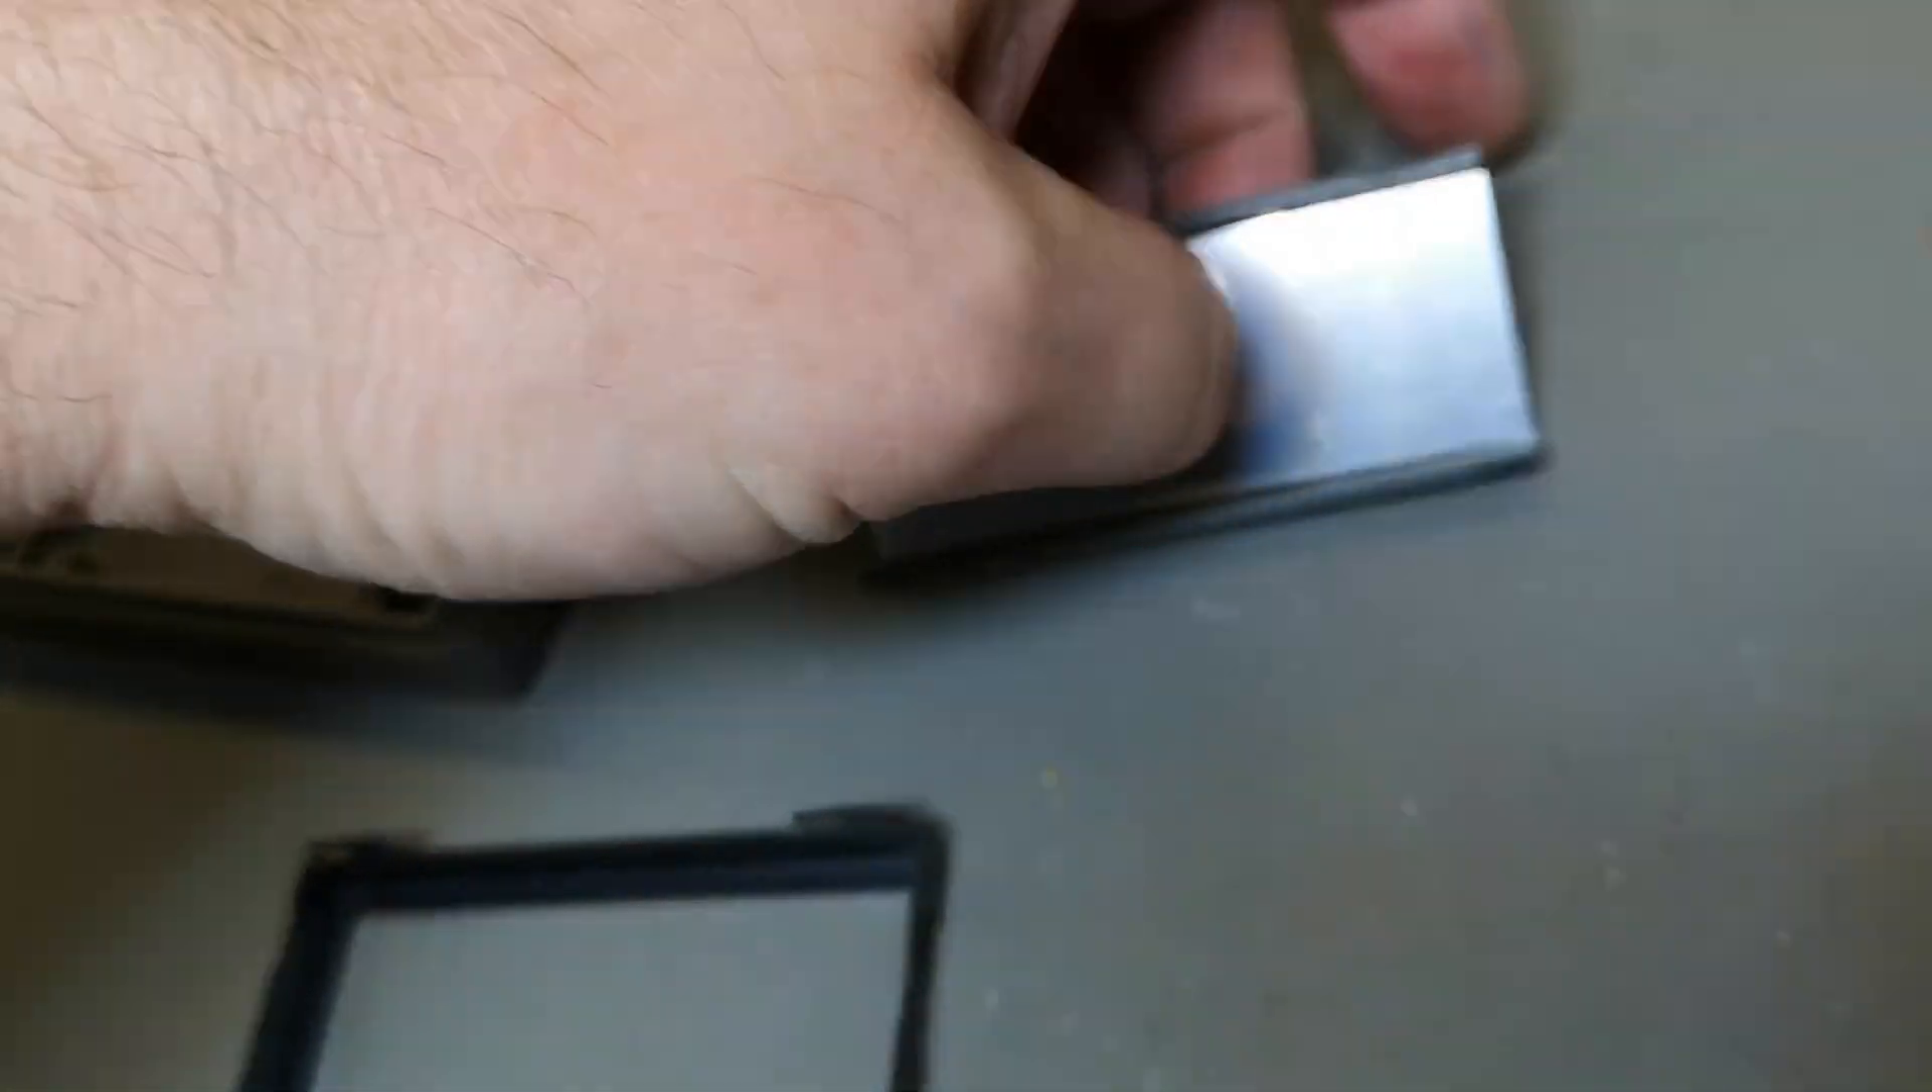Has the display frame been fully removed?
Yes.